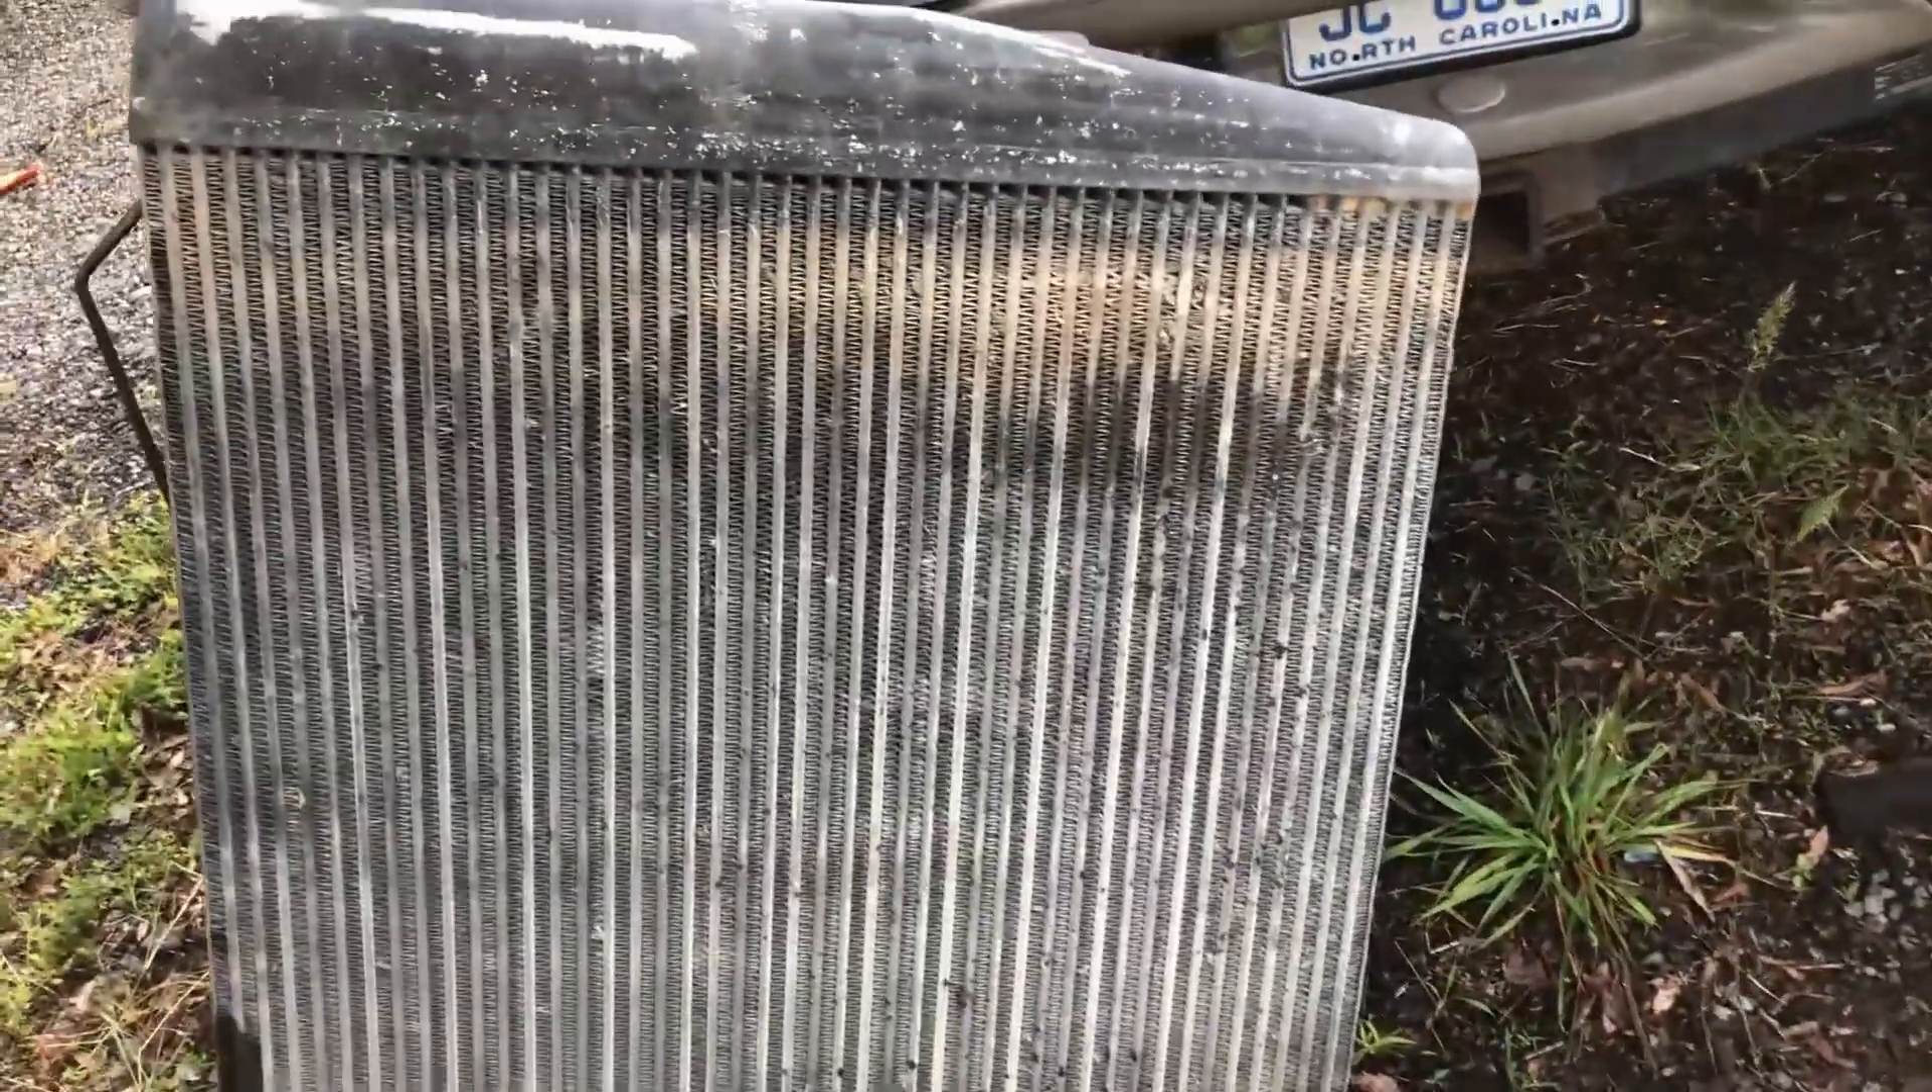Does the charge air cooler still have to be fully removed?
No.